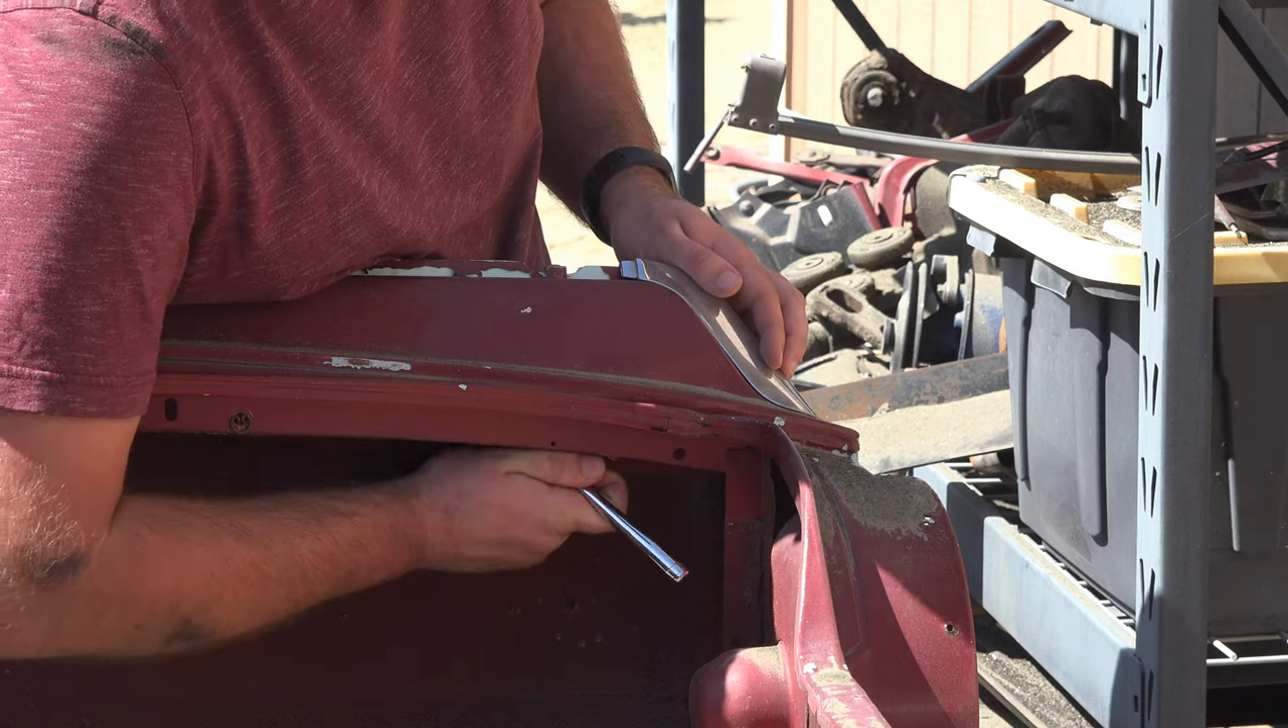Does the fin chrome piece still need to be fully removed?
Yes.